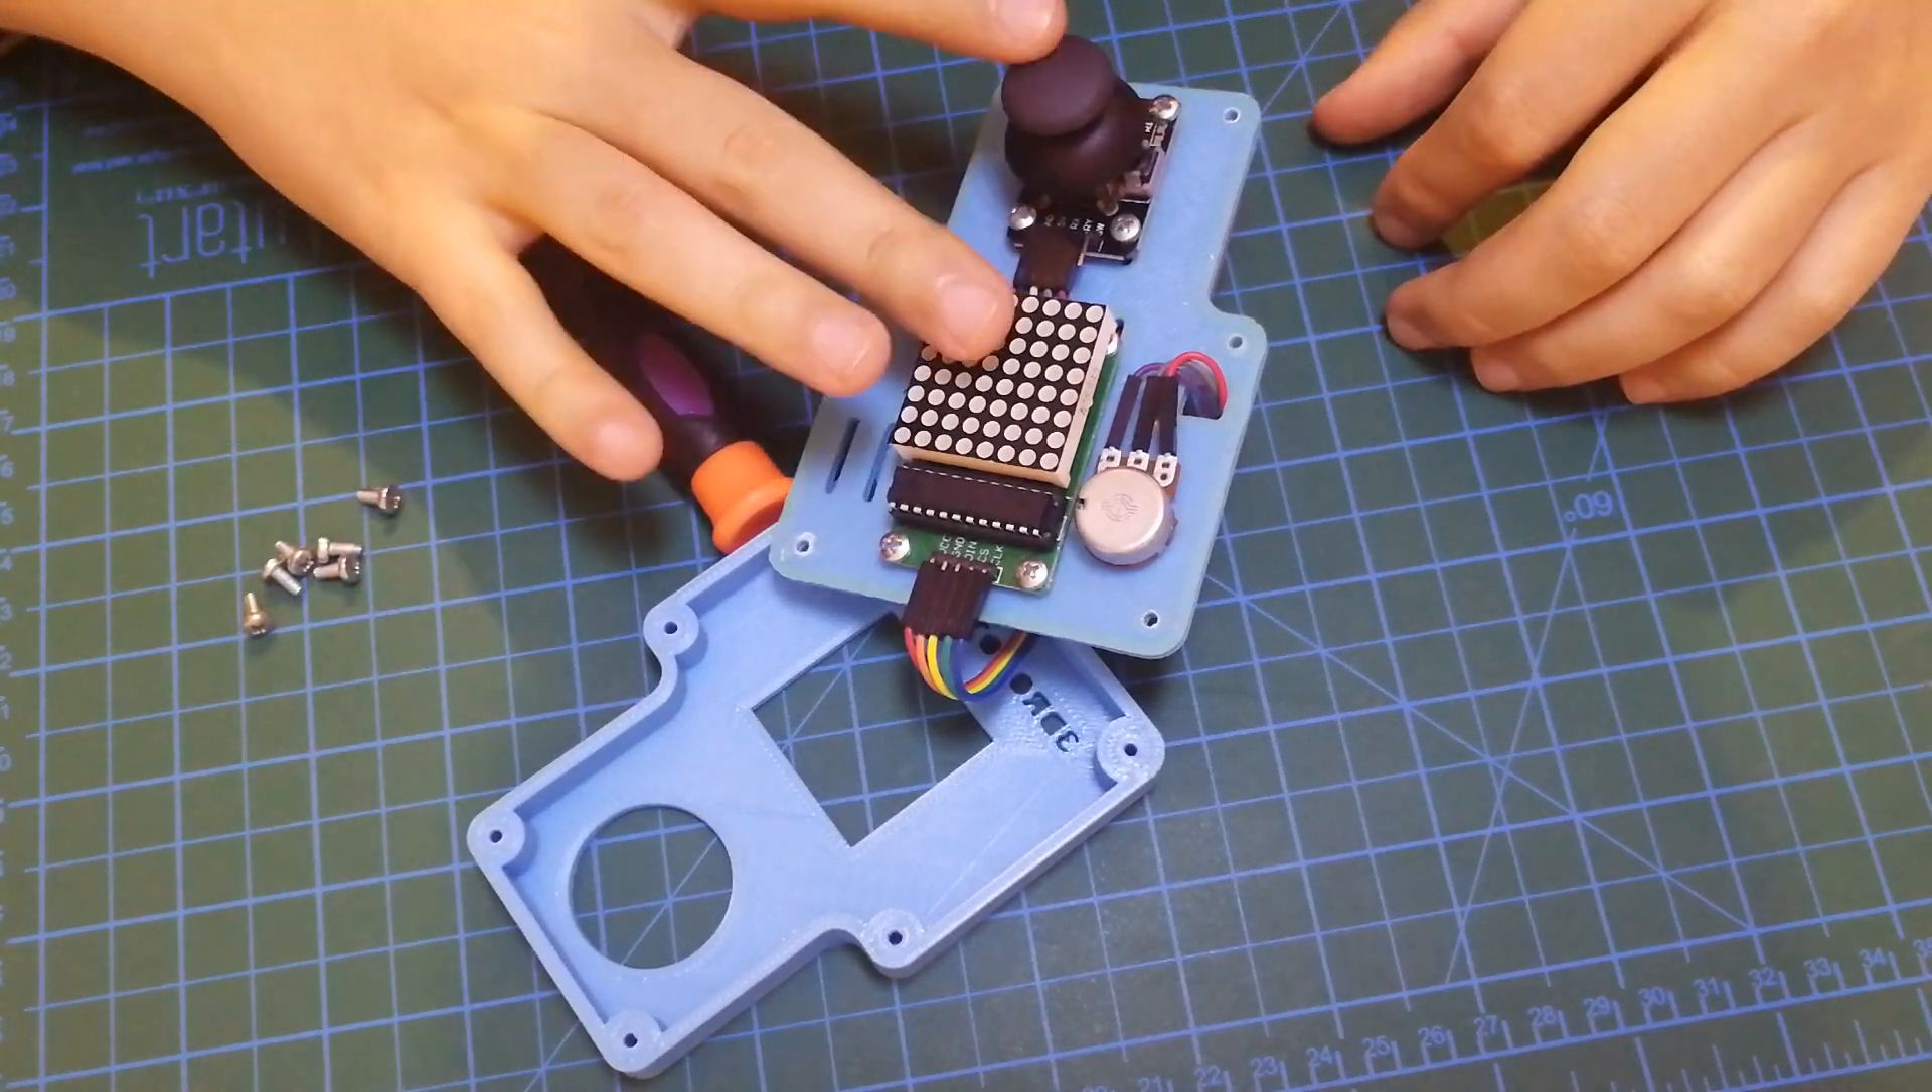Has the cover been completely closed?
No.